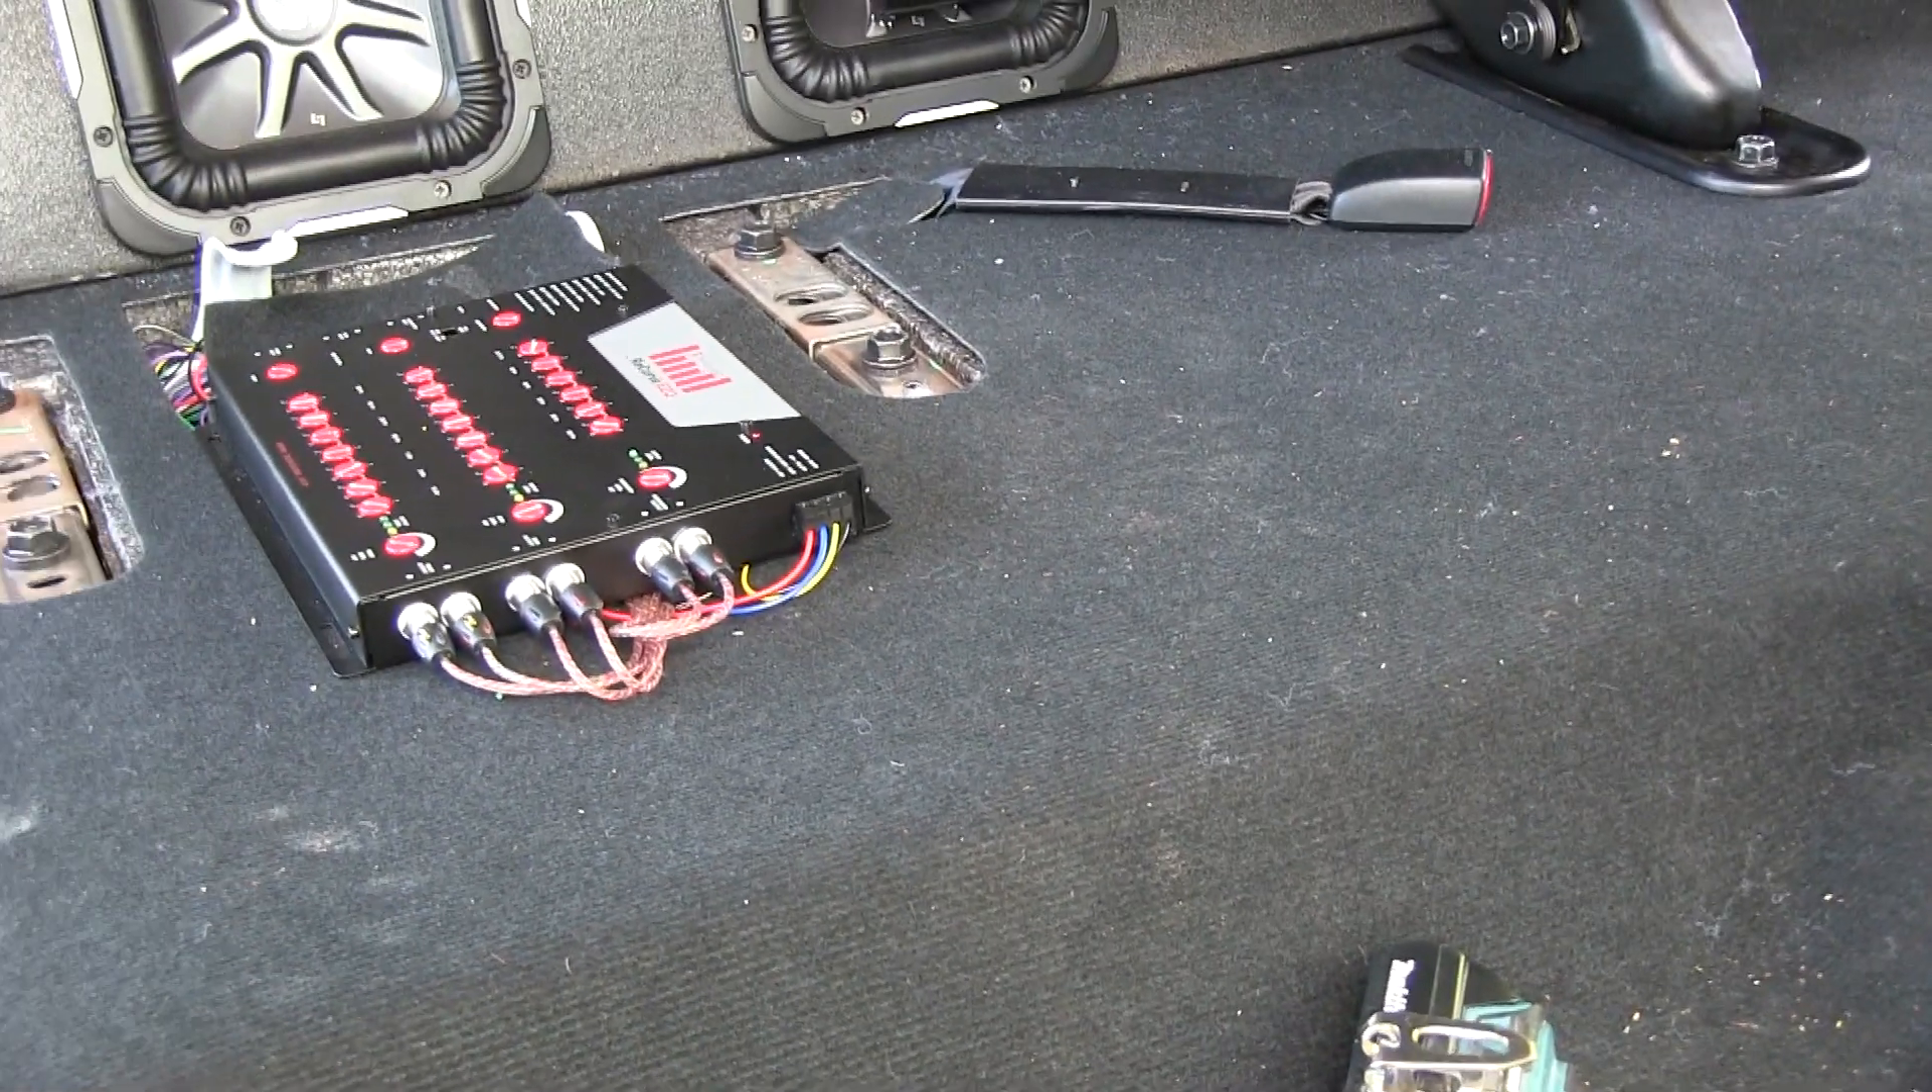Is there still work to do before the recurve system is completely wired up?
No.